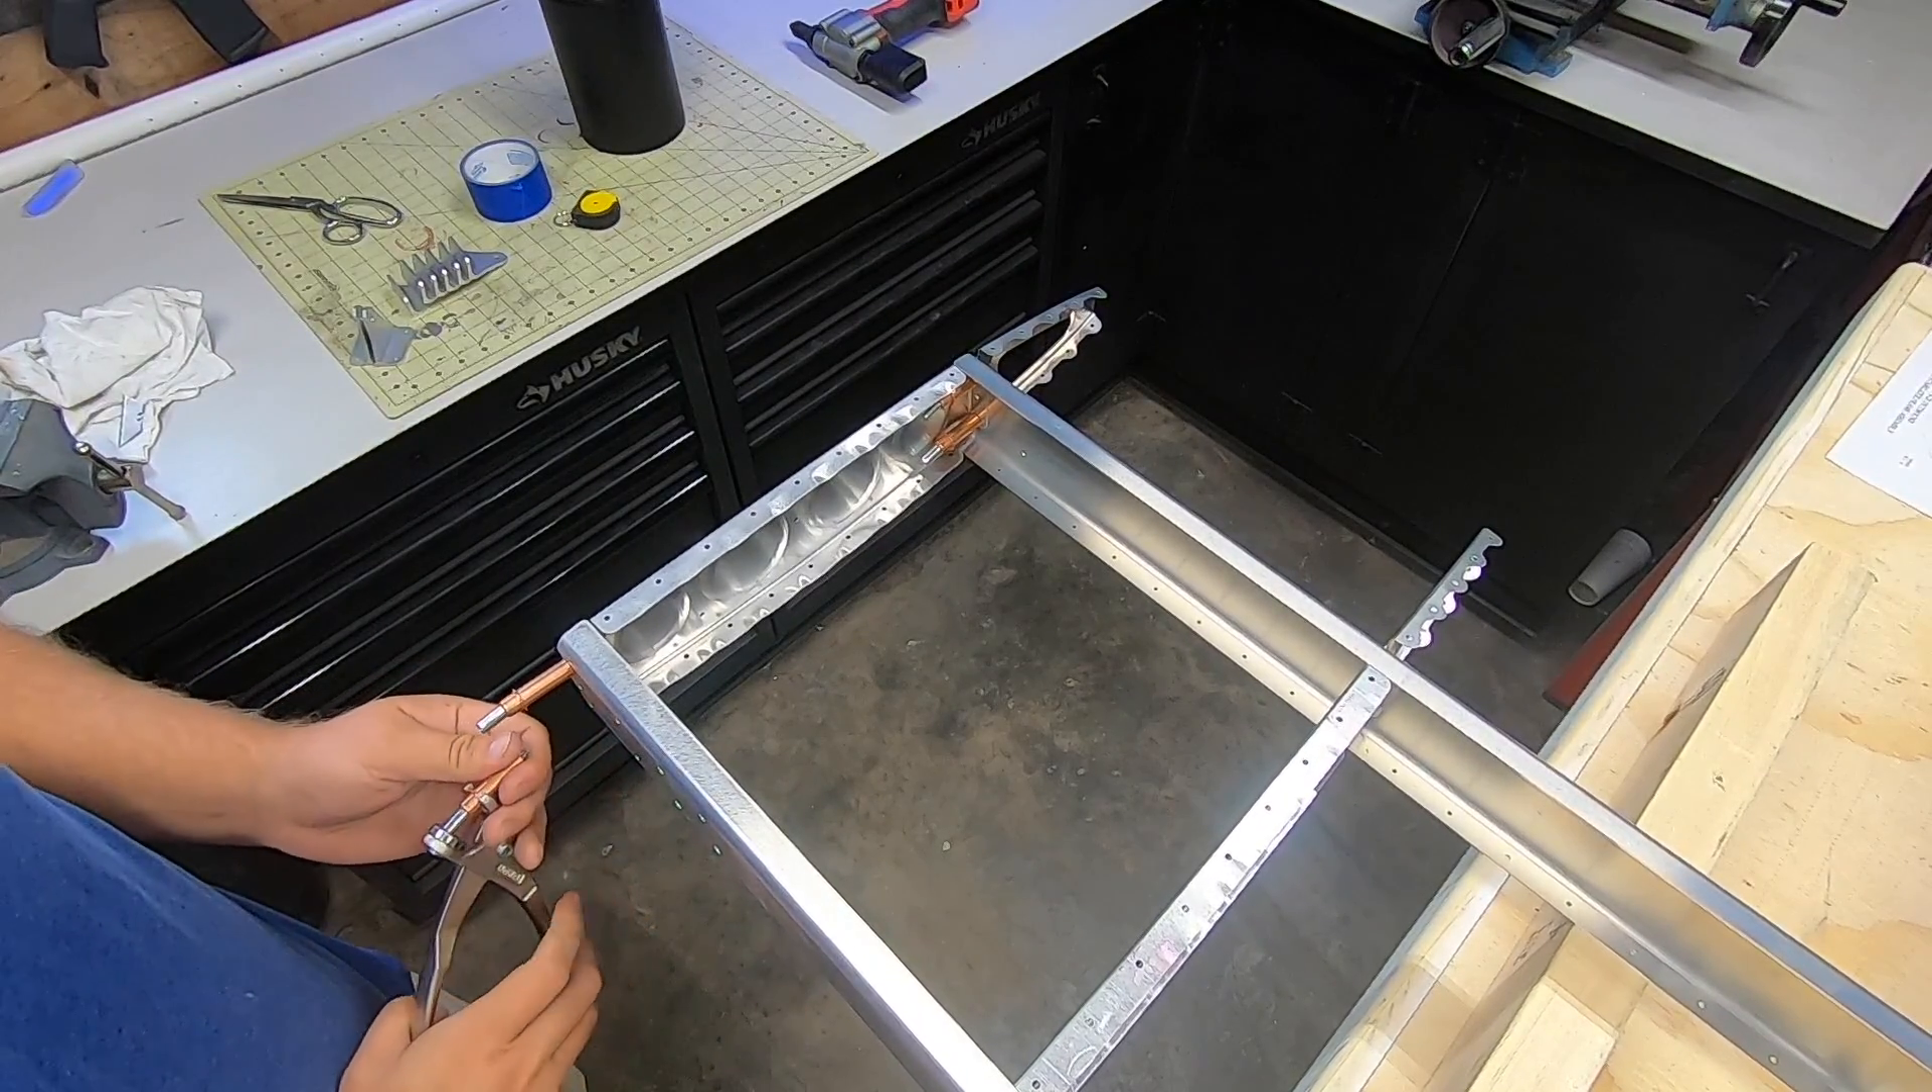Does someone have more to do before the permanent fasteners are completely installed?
Yes.